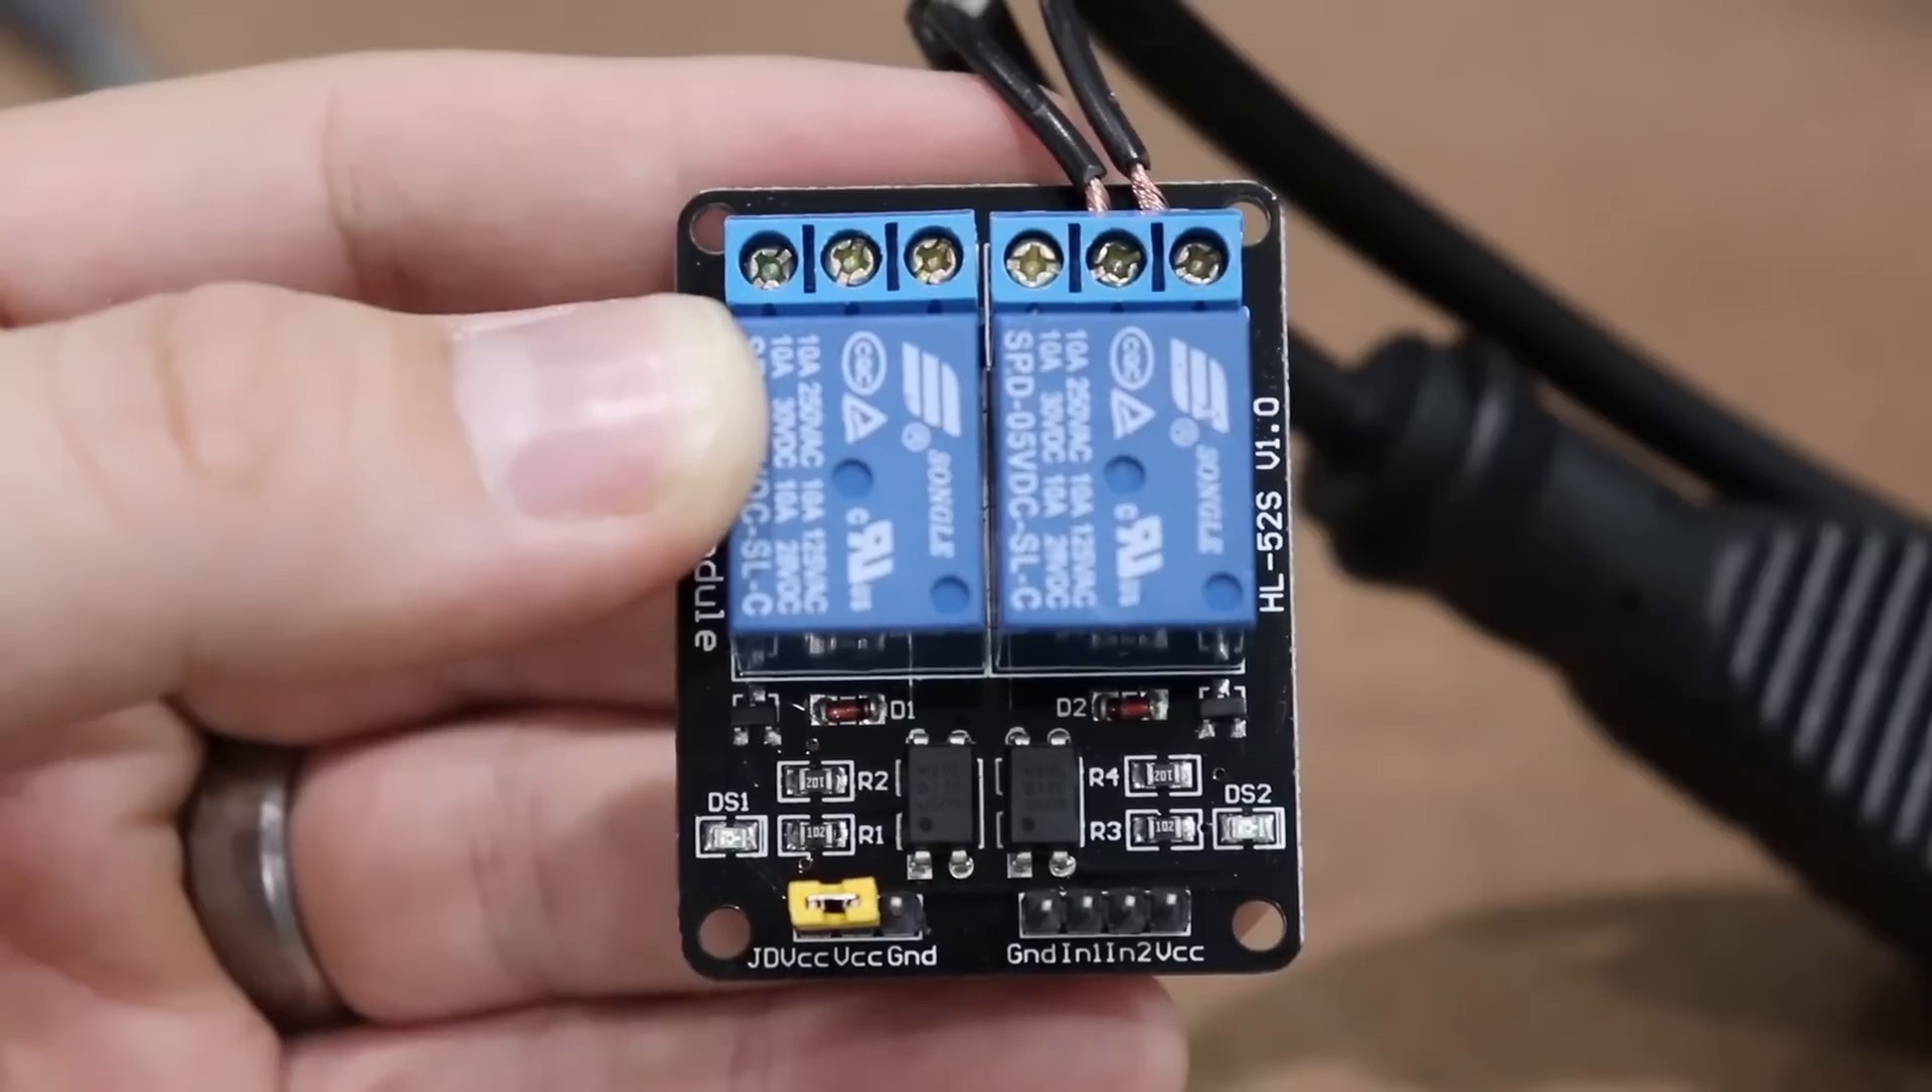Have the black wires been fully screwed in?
Yes.